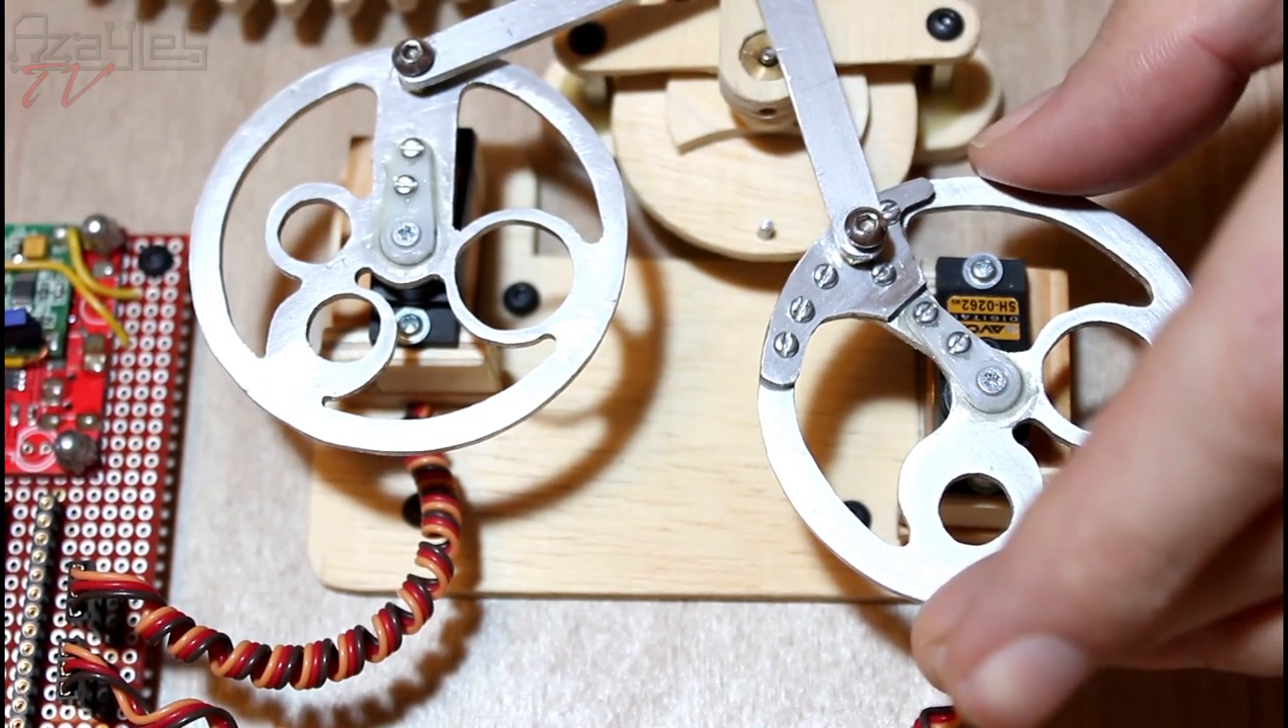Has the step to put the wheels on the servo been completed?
Yes.